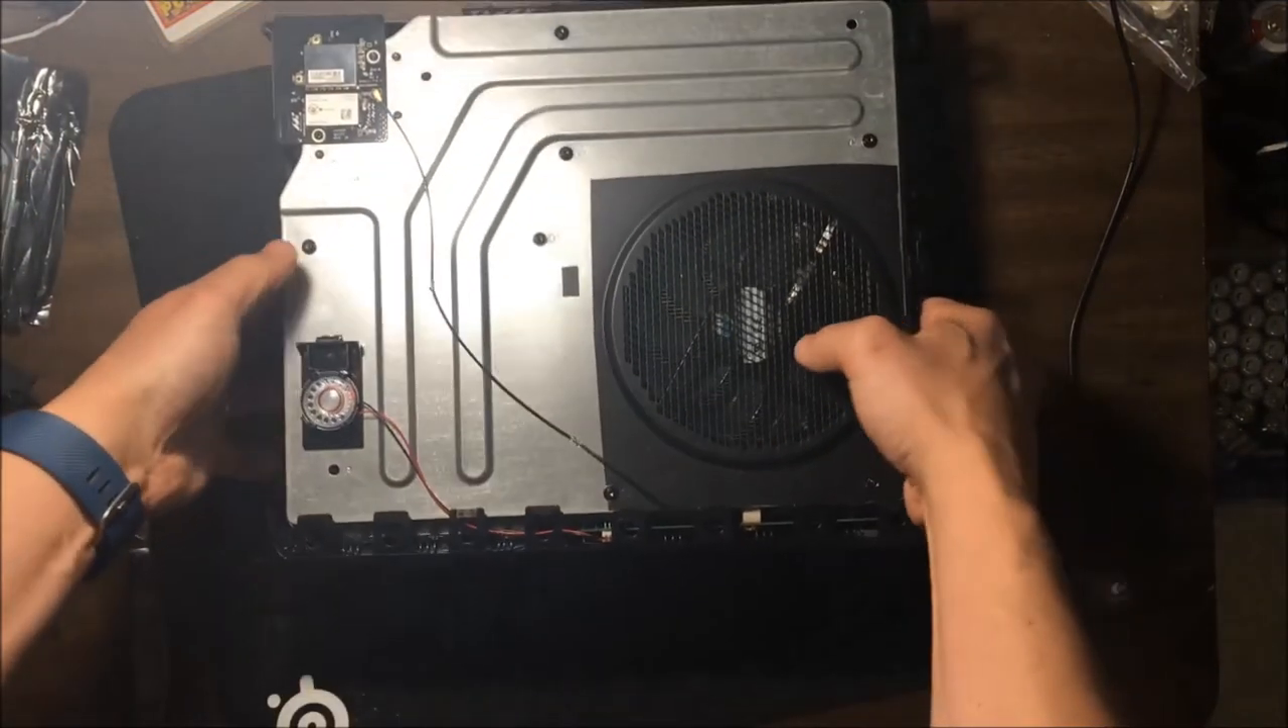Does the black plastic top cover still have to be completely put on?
Yes.